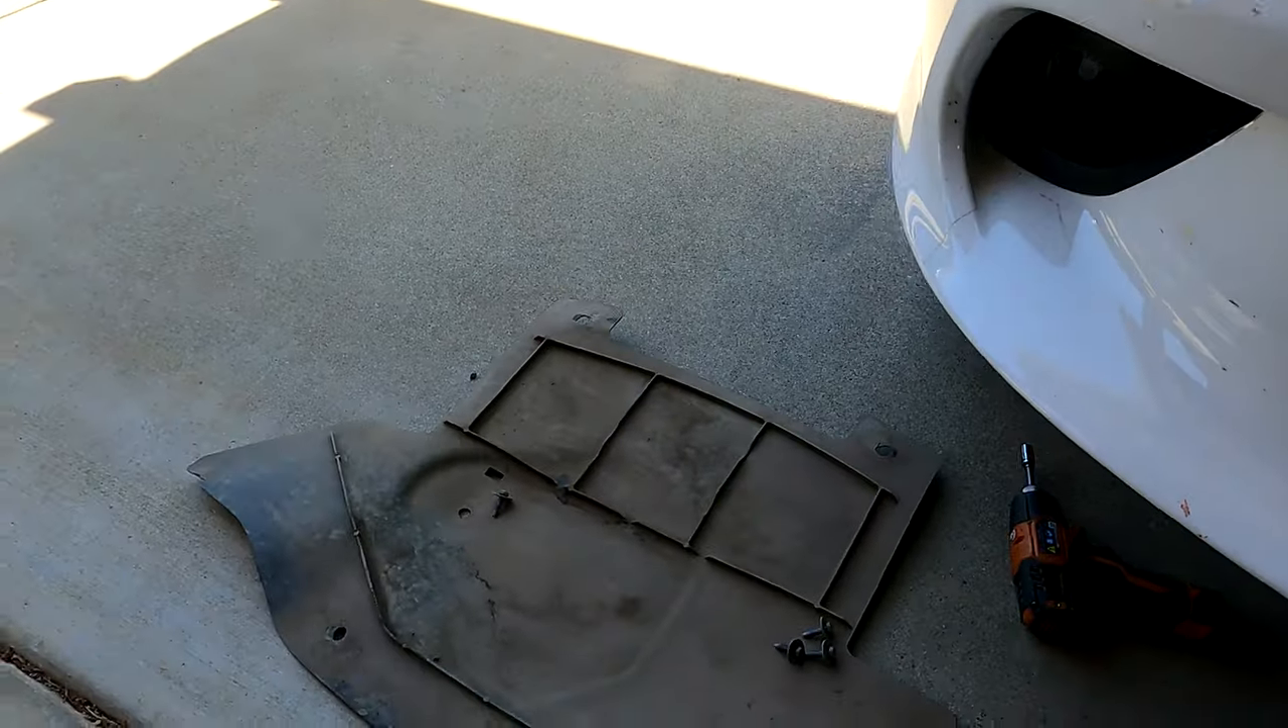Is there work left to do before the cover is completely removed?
No.